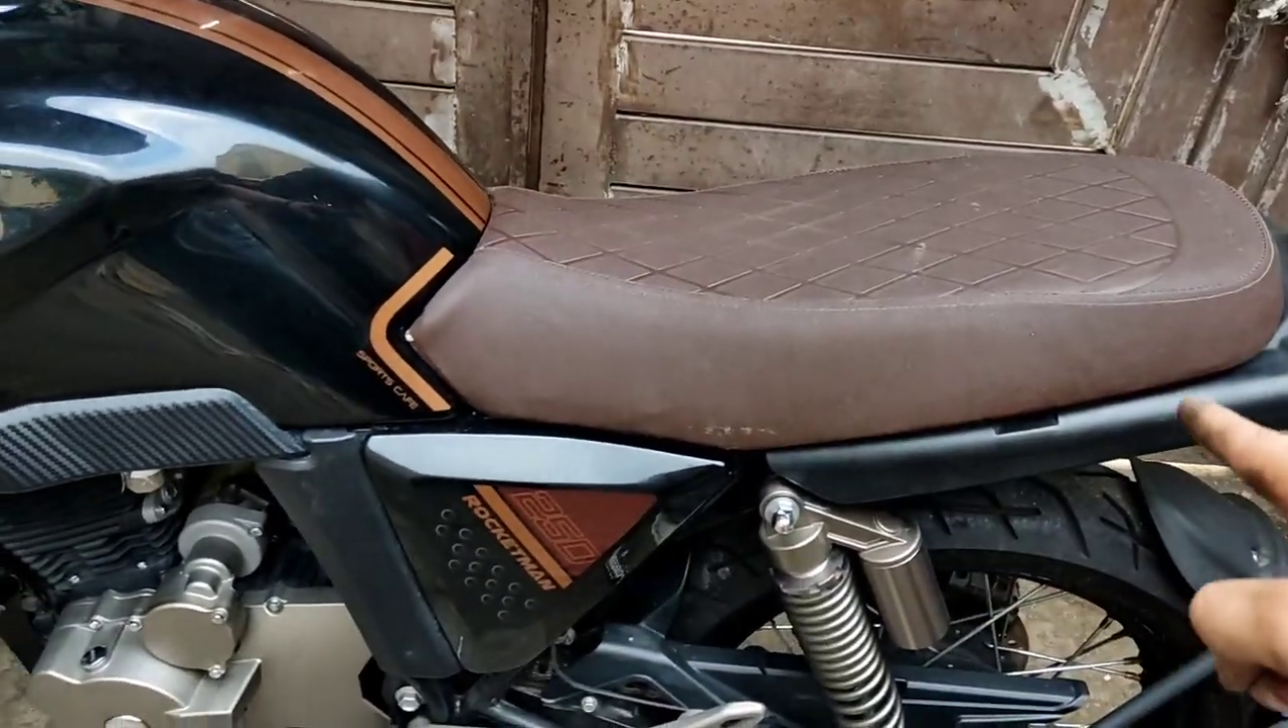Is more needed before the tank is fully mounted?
No.